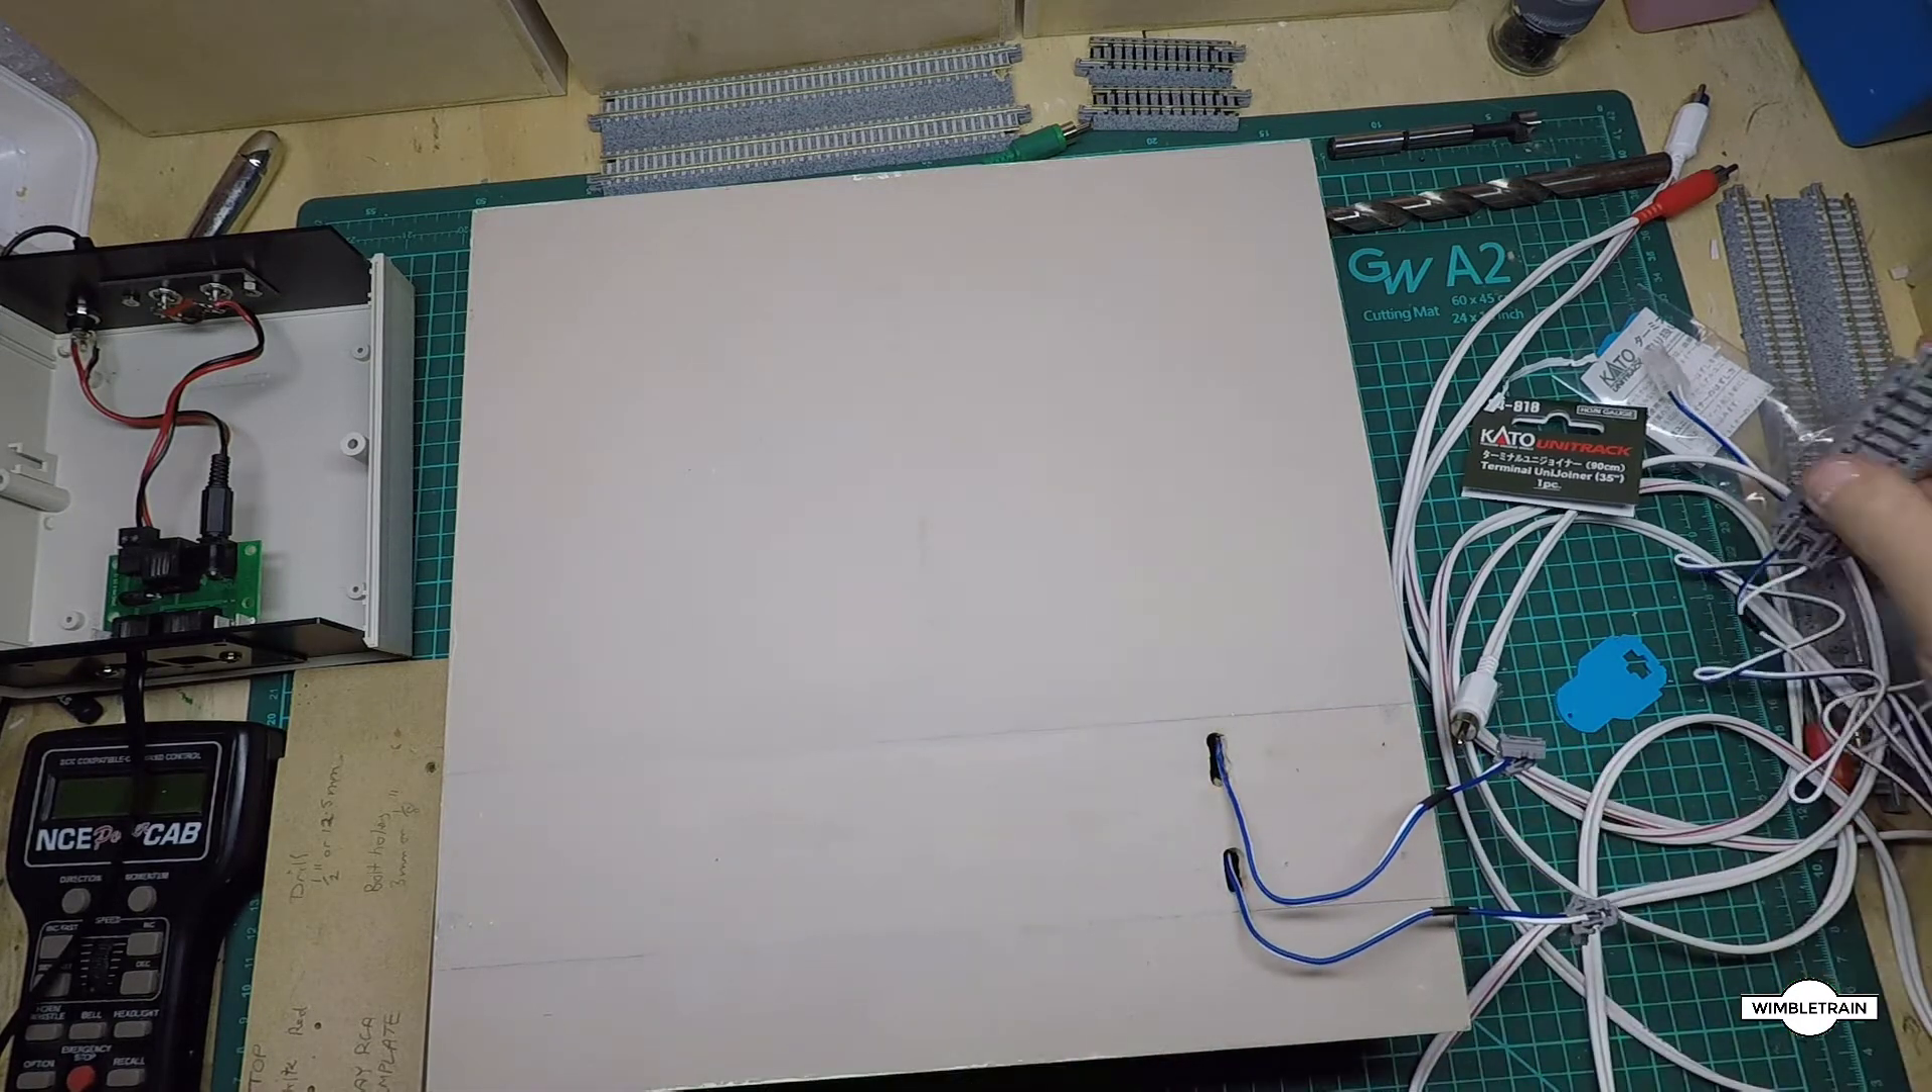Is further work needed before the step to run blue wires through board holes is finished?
No.